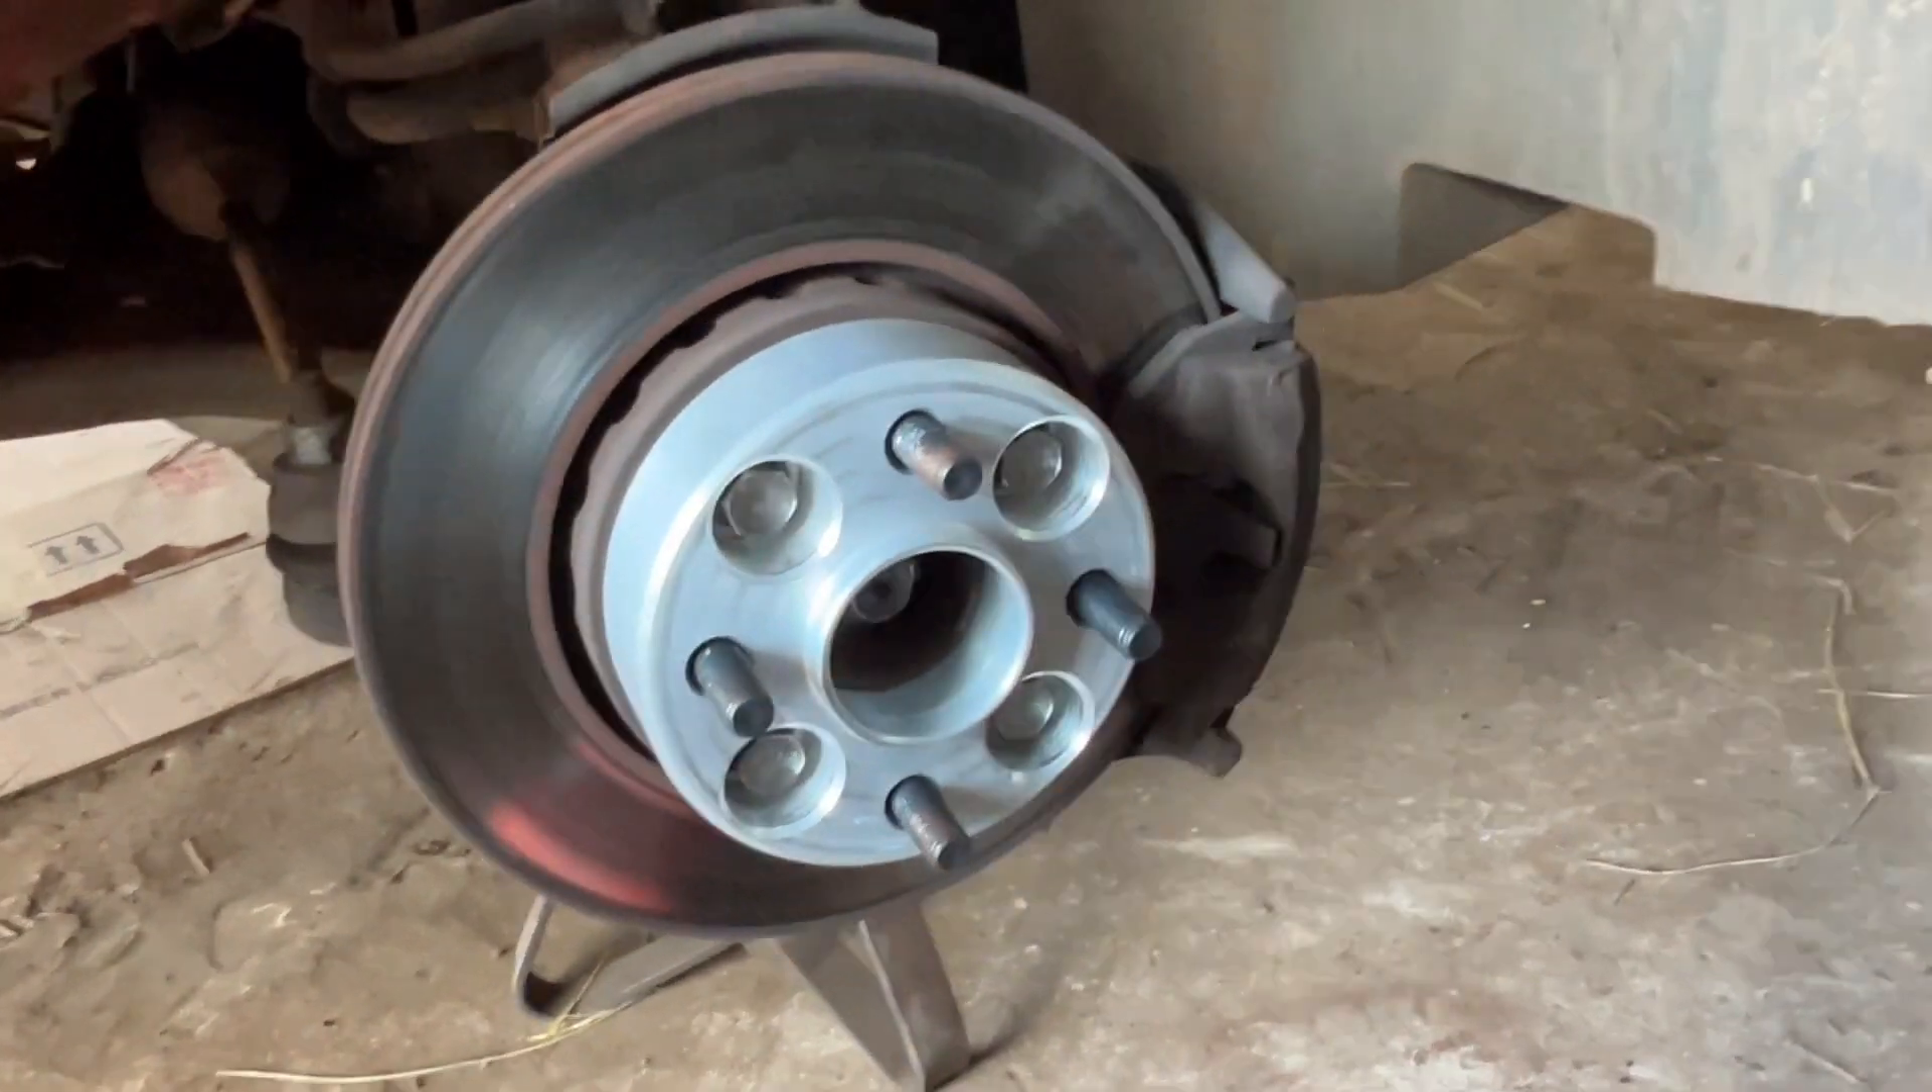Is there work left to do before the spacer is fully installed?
No.